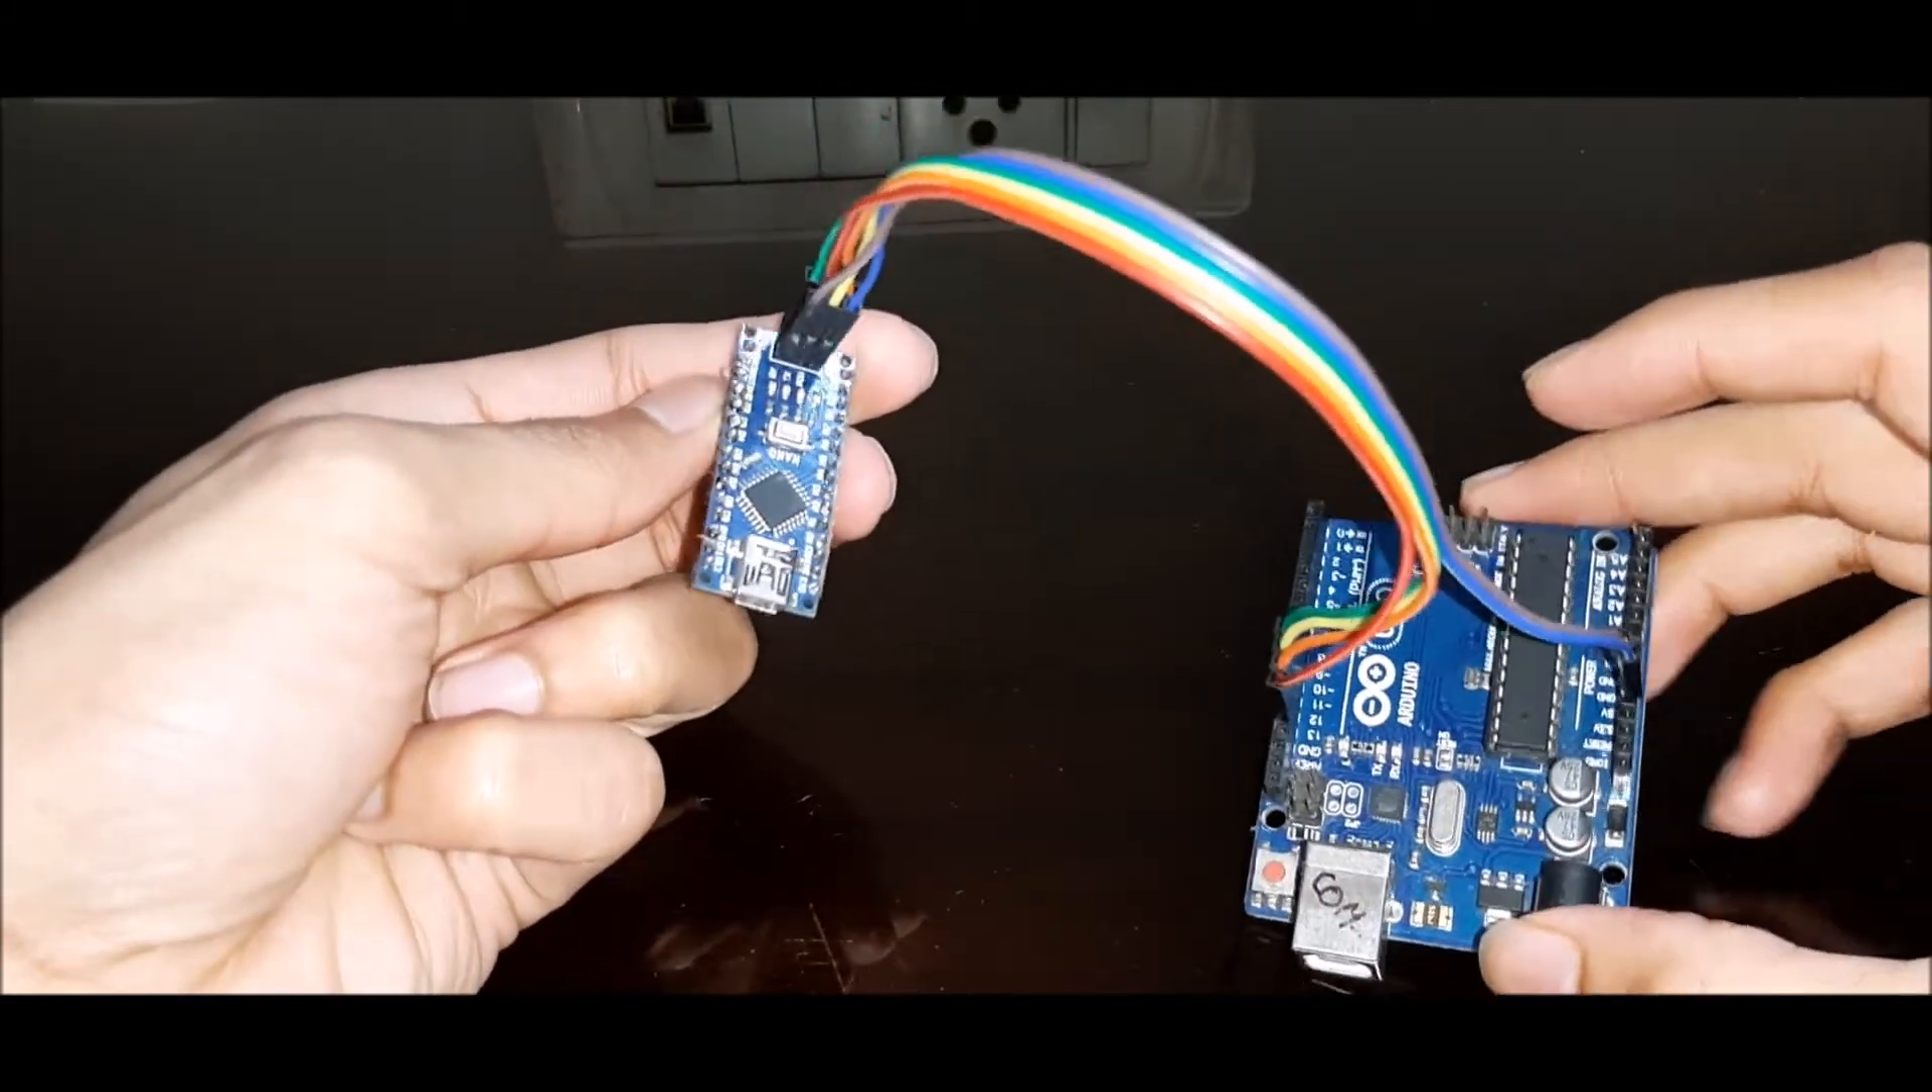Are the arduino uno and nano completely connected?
Yes.